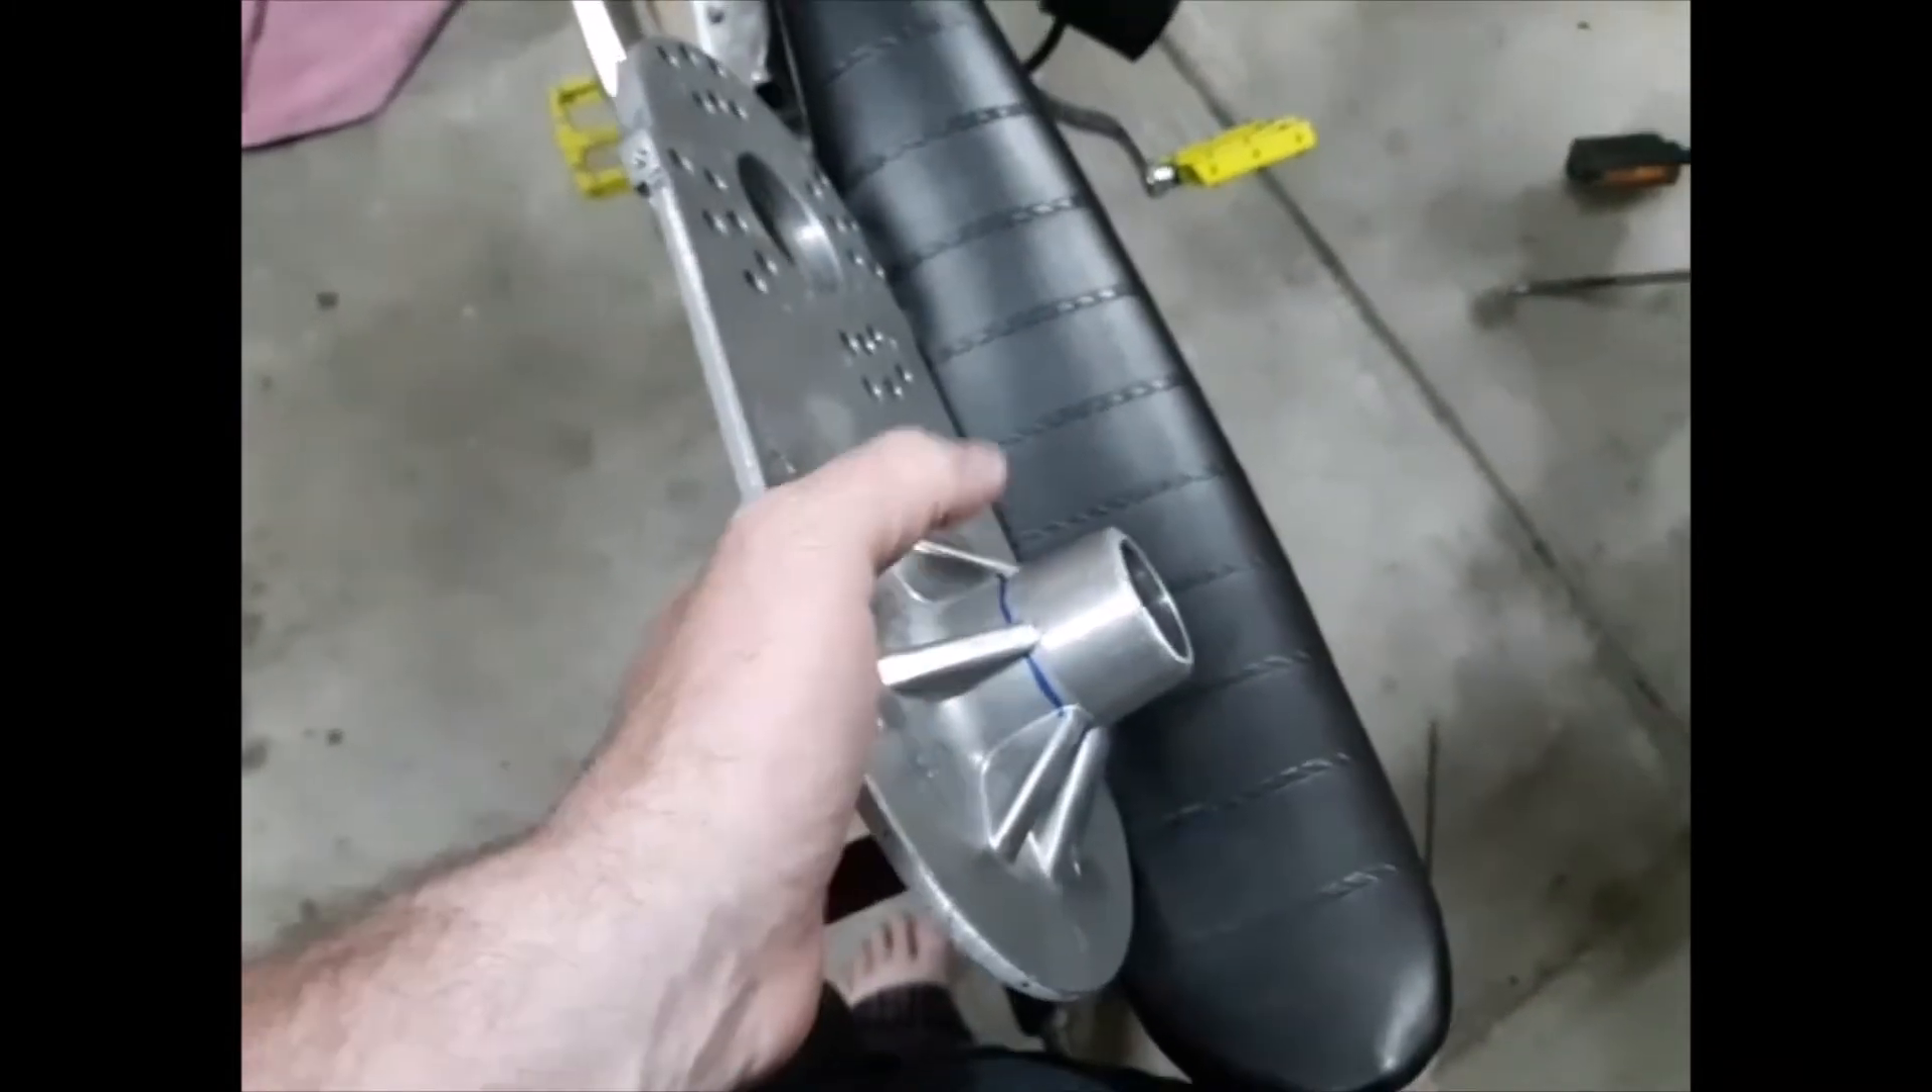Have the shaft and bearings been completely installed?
No.